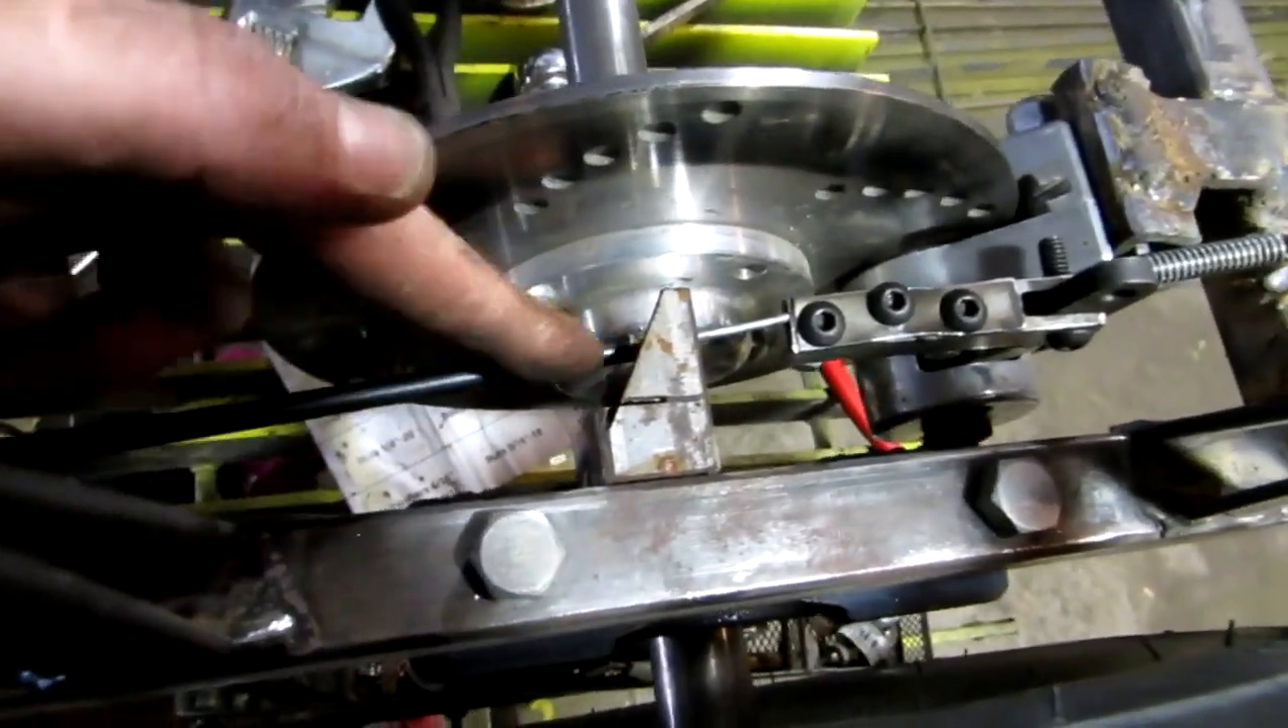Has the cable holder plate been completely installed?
Yes.